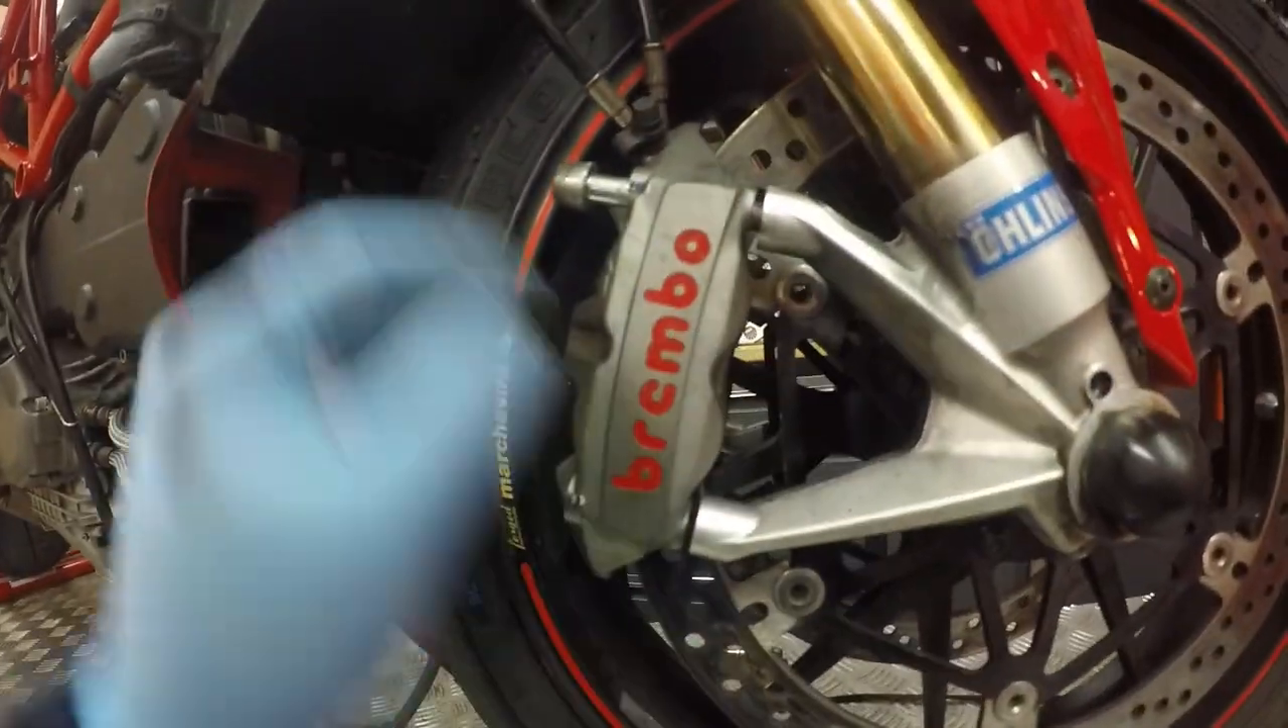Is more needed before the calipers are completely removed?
Yes.